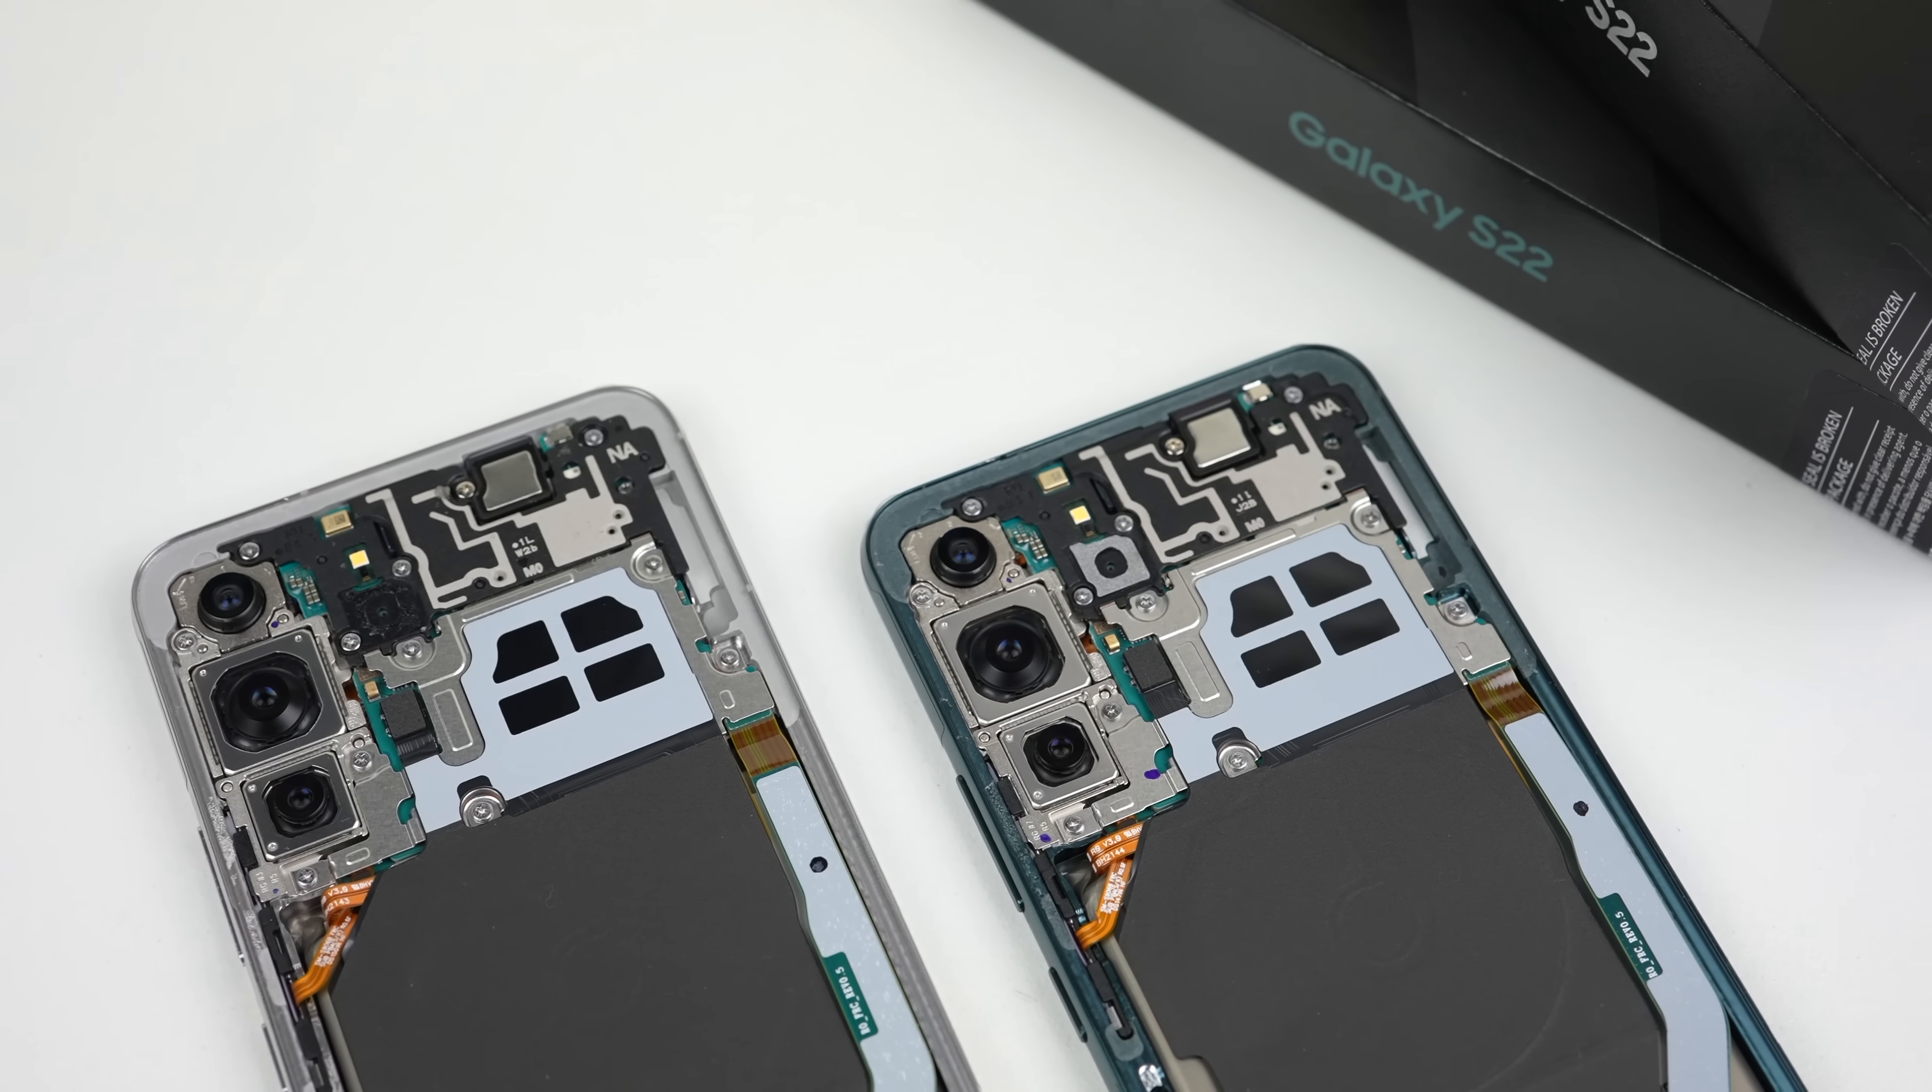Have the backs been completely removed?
Yes.